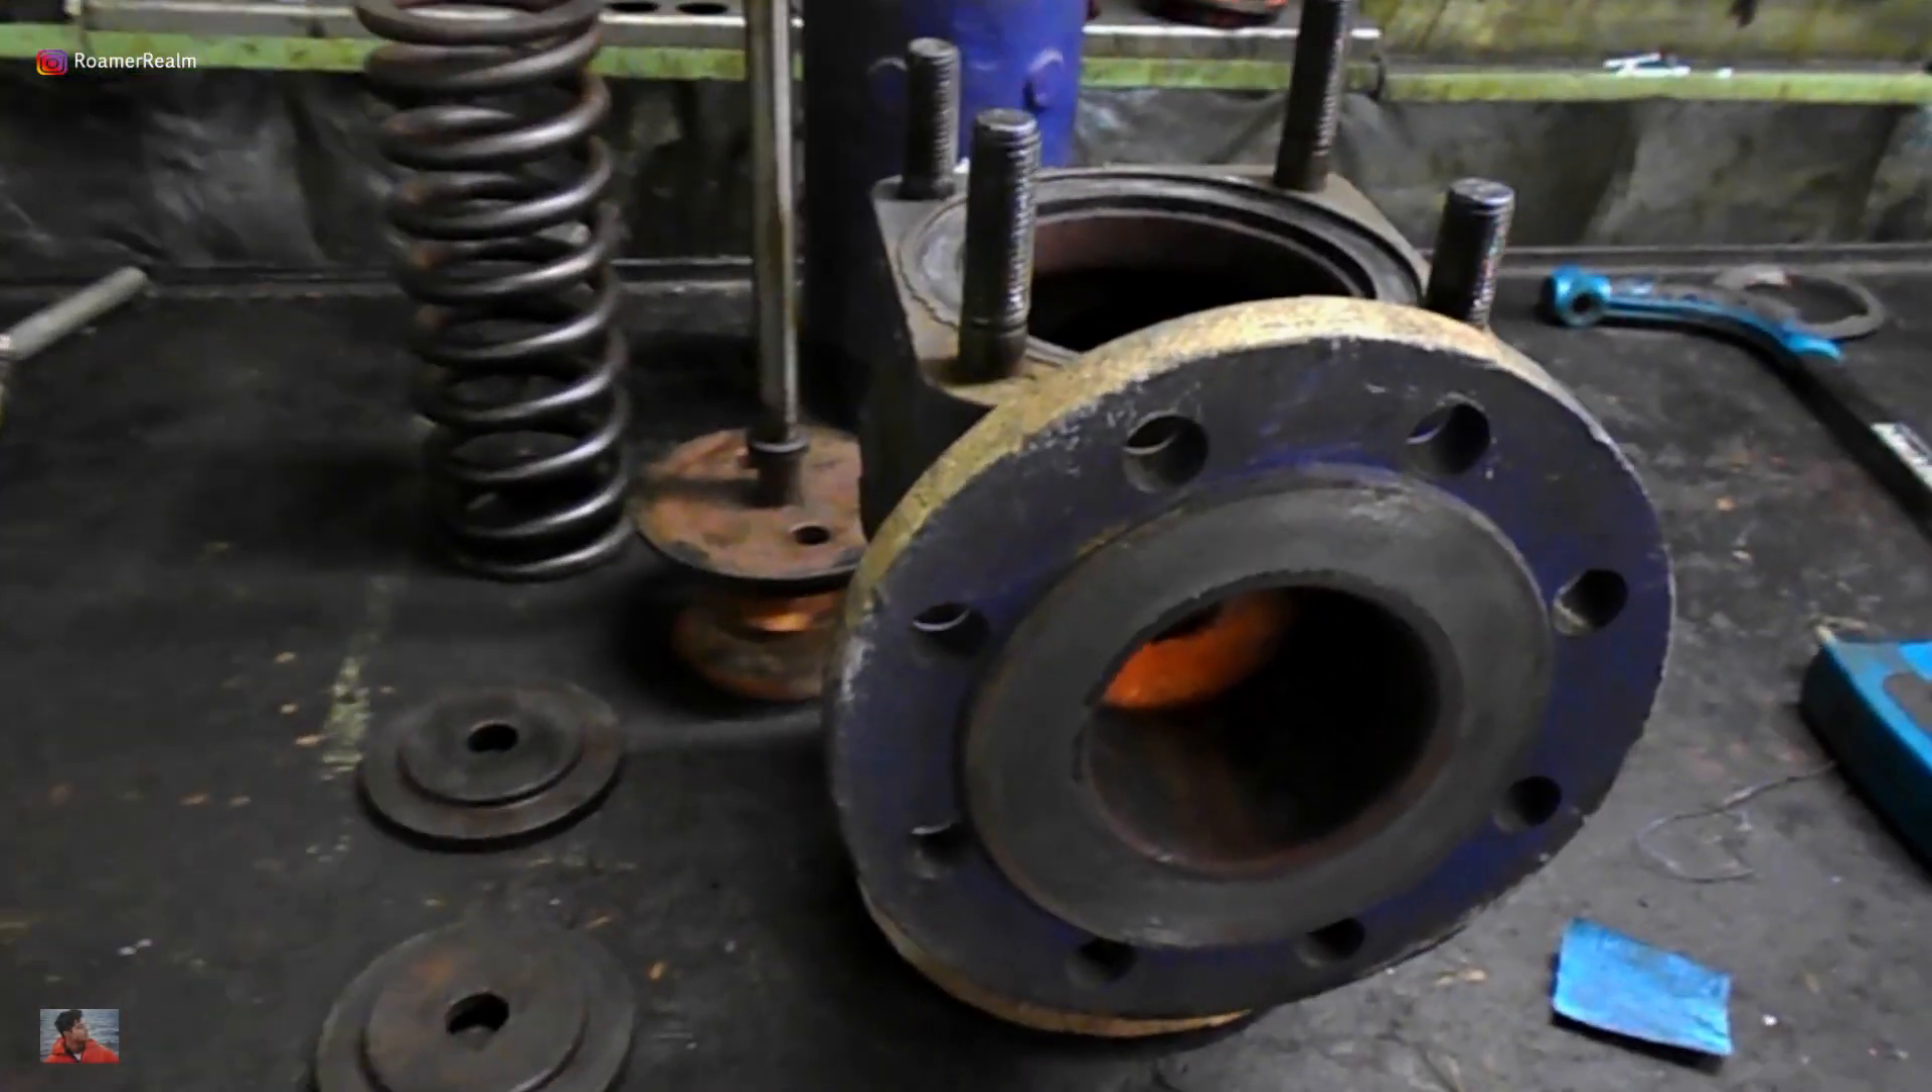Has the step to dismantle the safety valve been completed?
Yes.